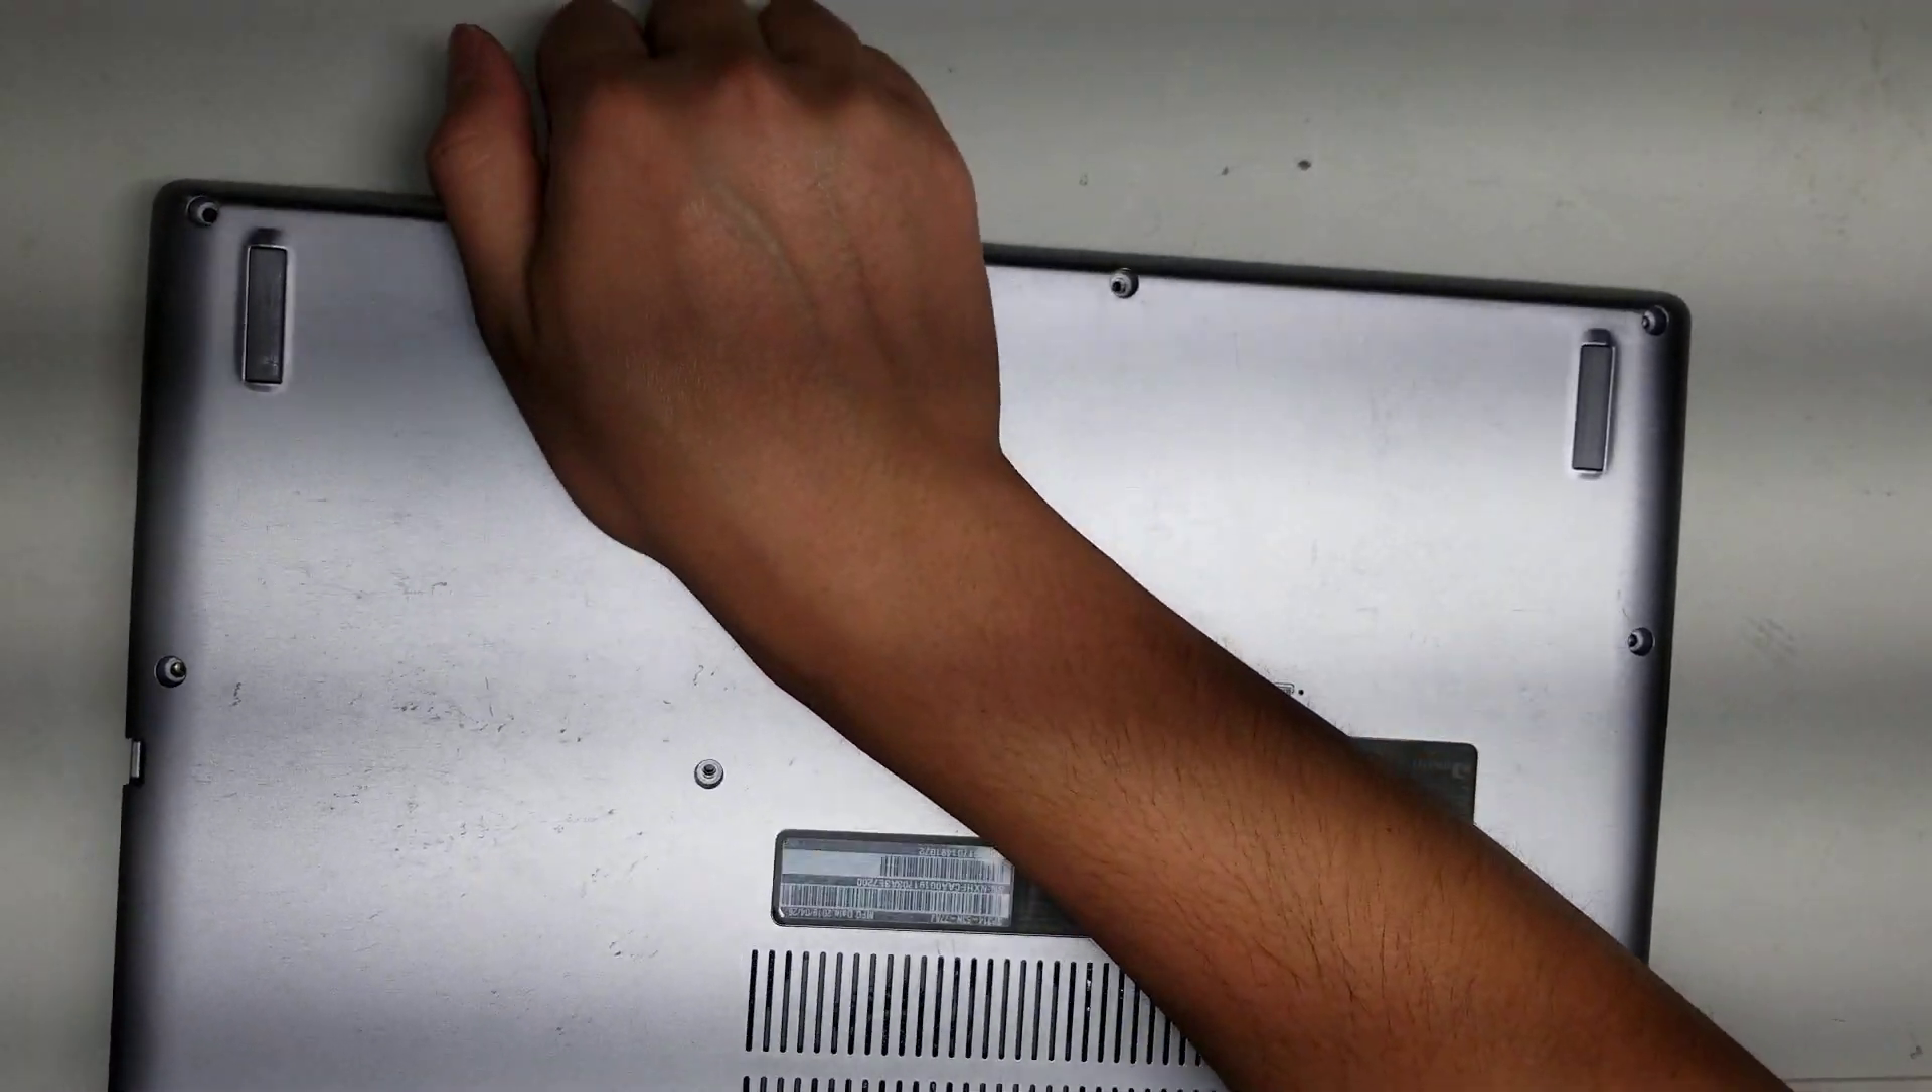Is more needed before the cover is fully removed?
Yes.